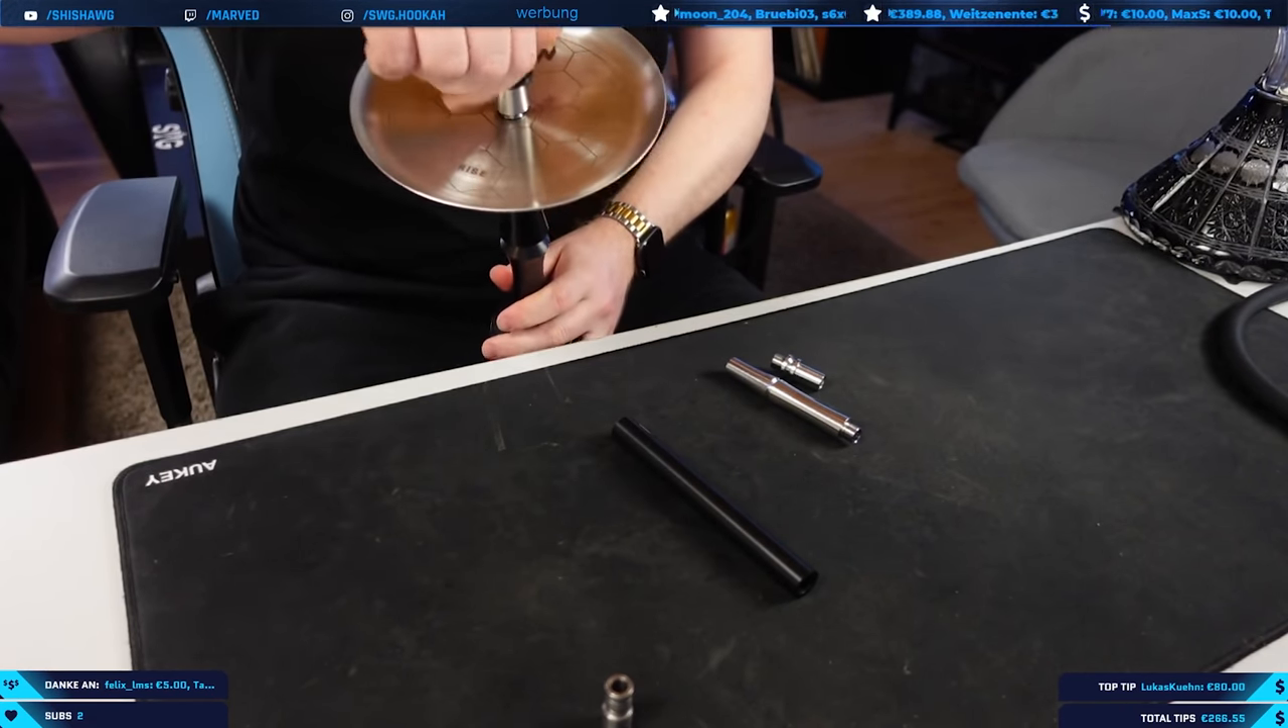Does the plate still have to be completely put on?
No.